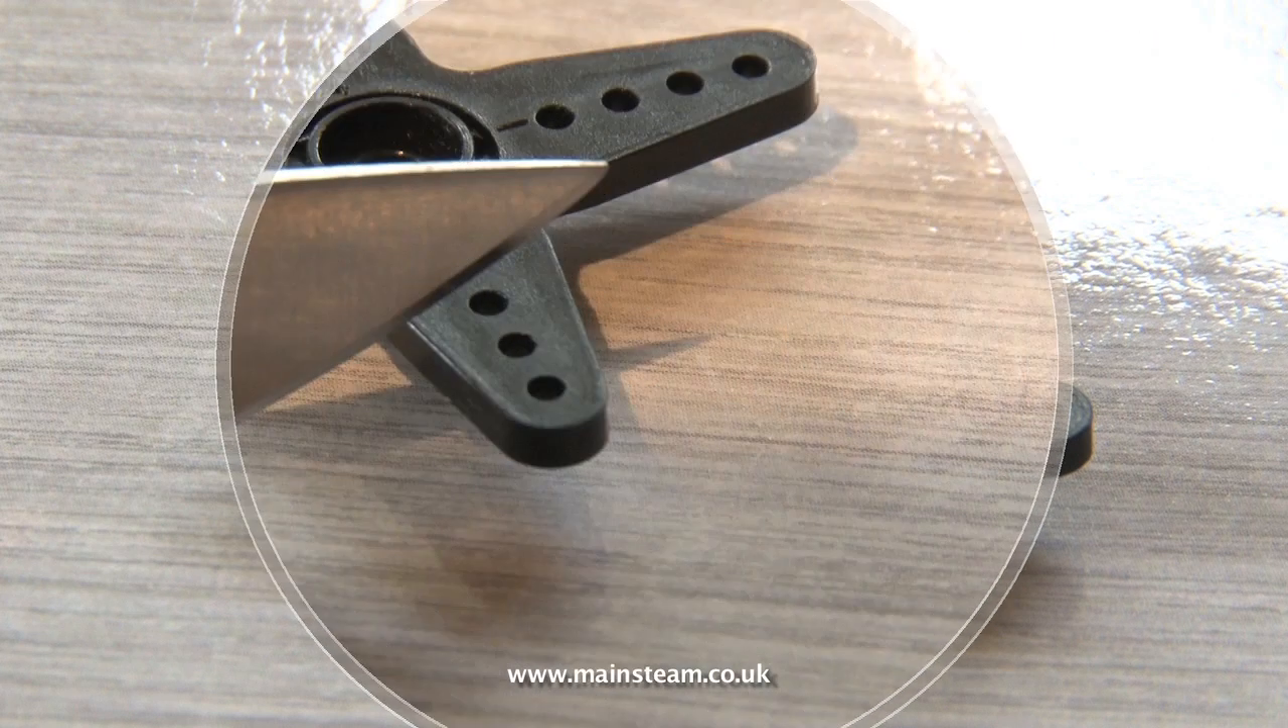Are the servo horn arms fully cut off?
No.